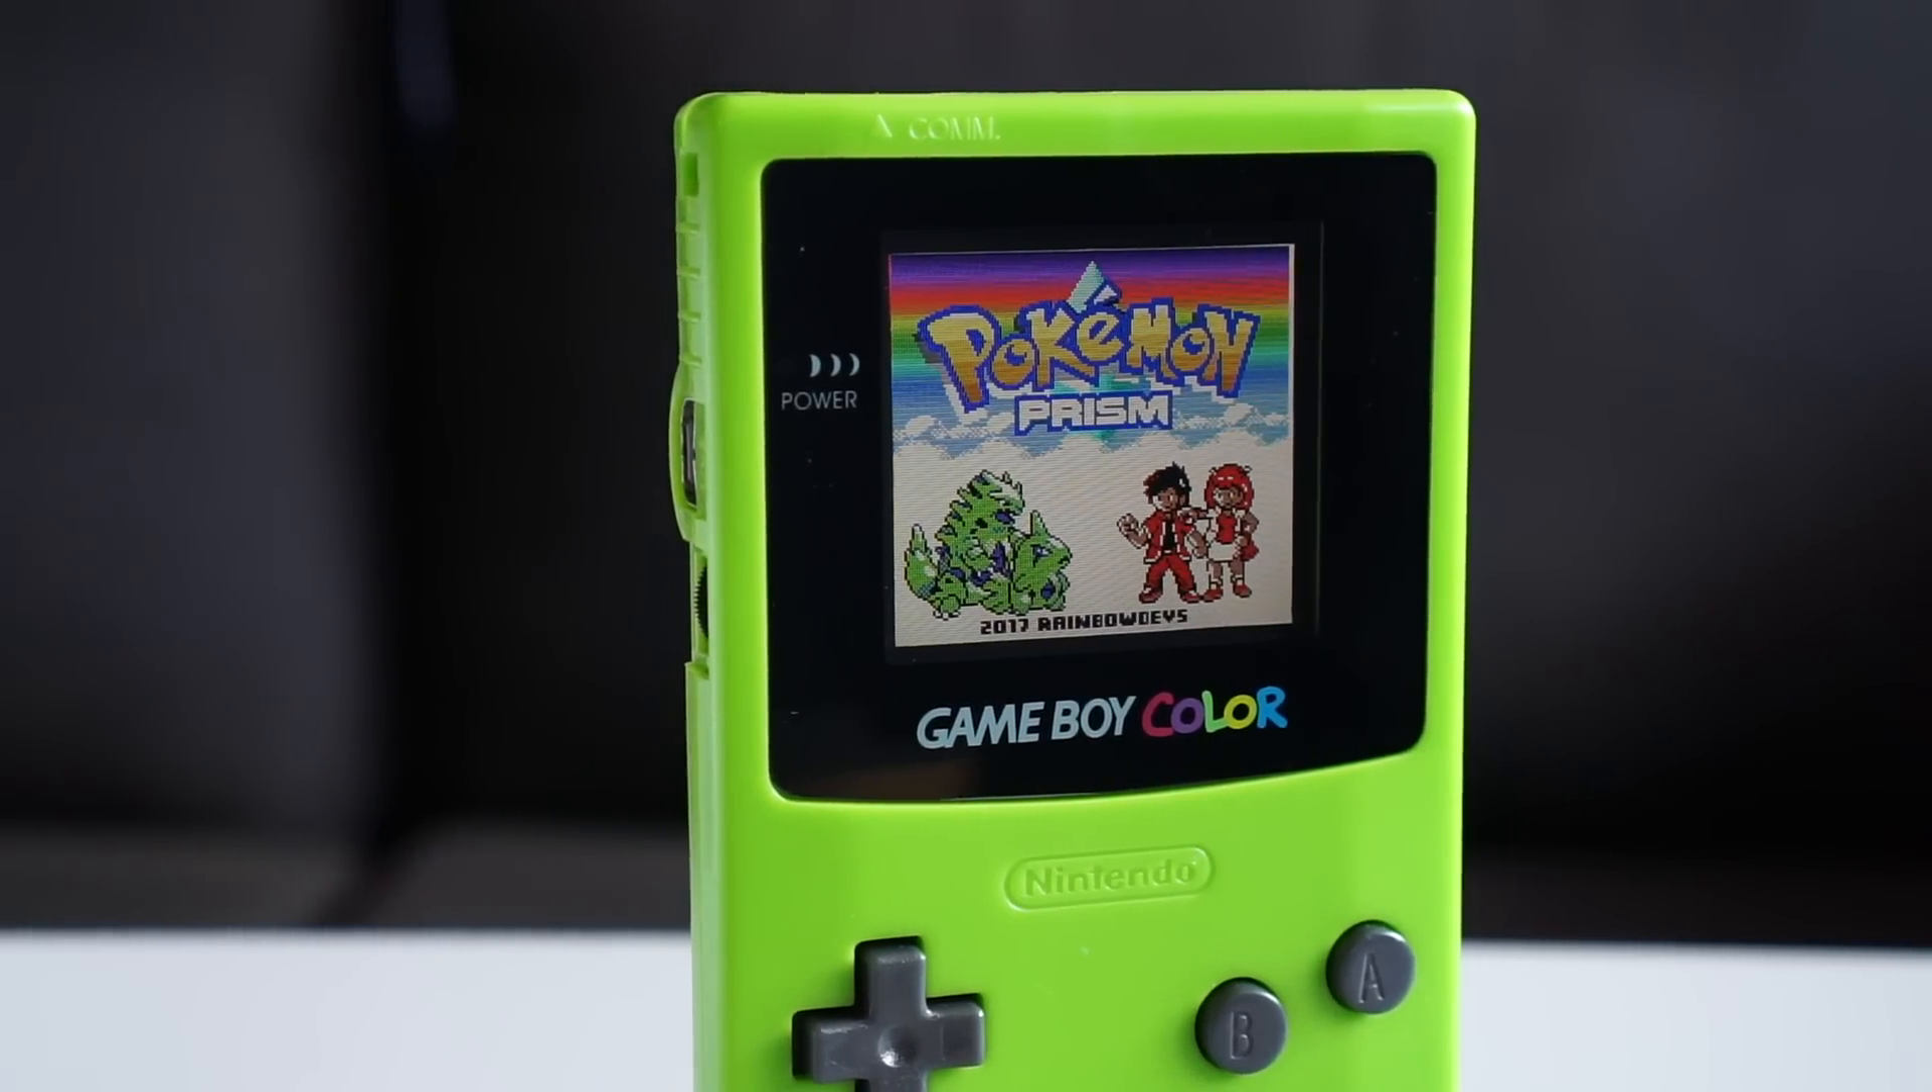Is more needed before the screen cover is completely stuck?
No.